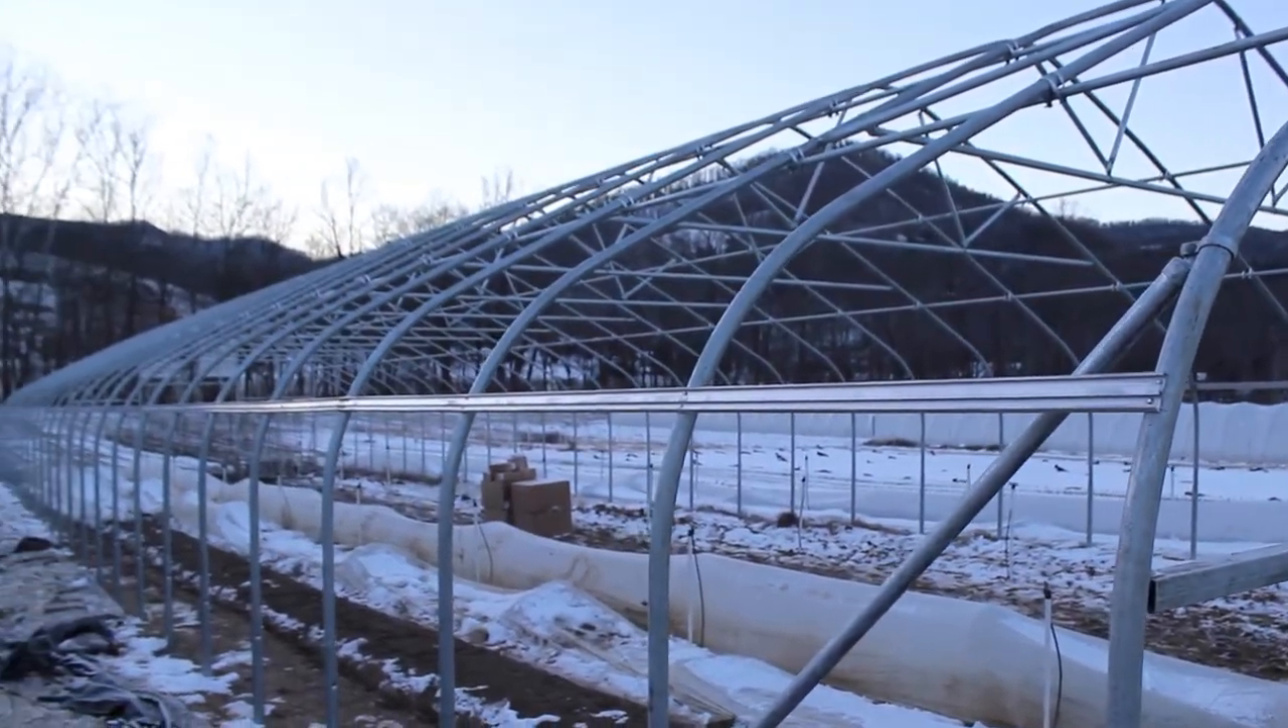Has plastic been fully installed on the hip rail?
No.